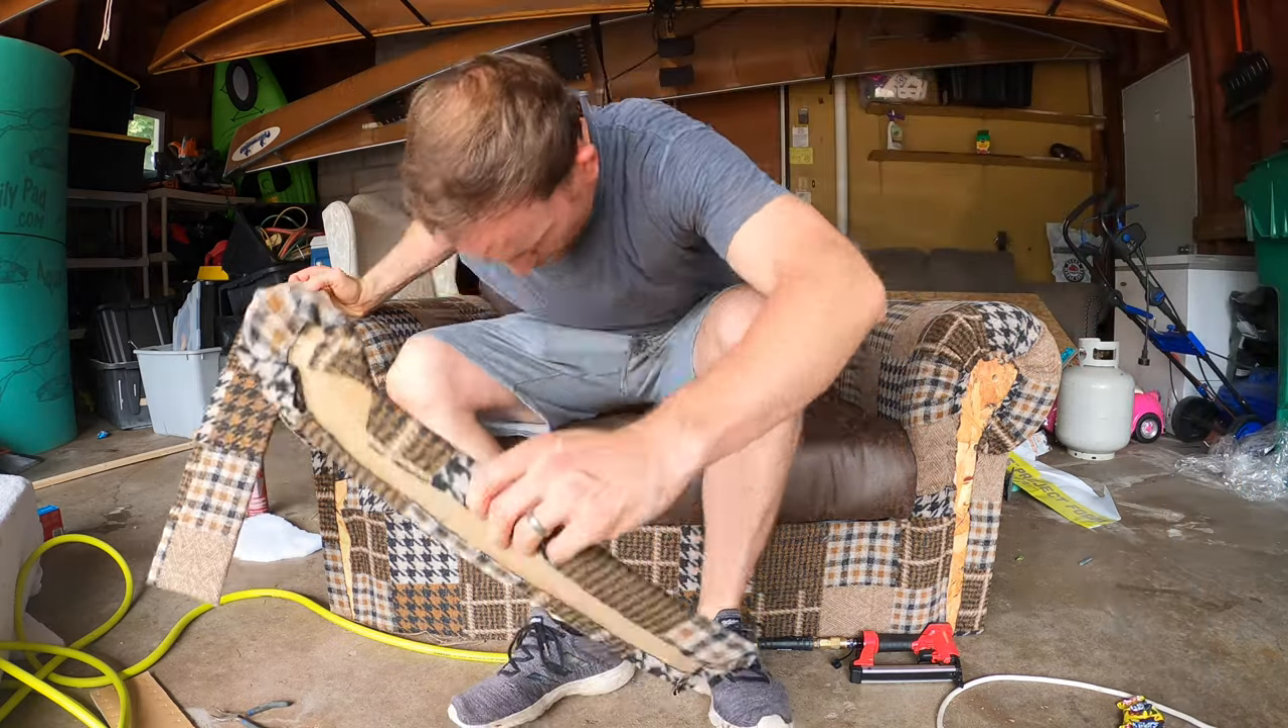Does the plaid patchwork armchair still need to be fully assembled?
Yes.